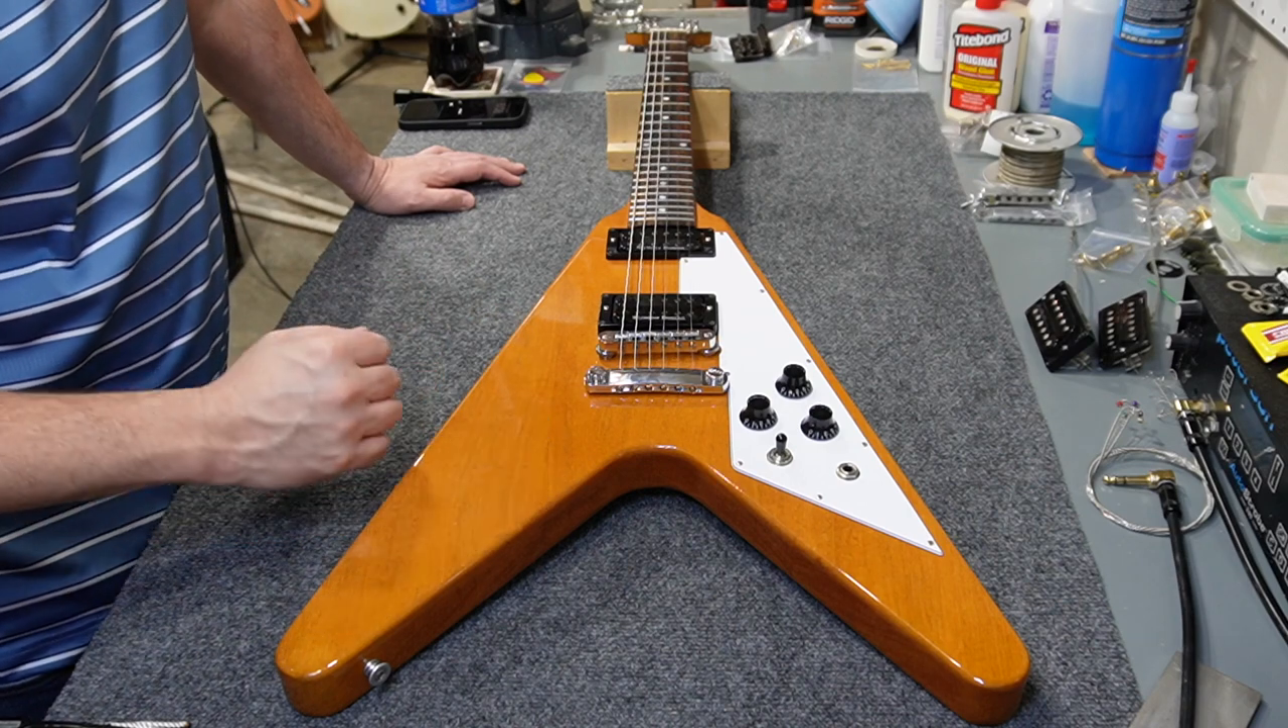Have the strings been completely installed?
Yes.